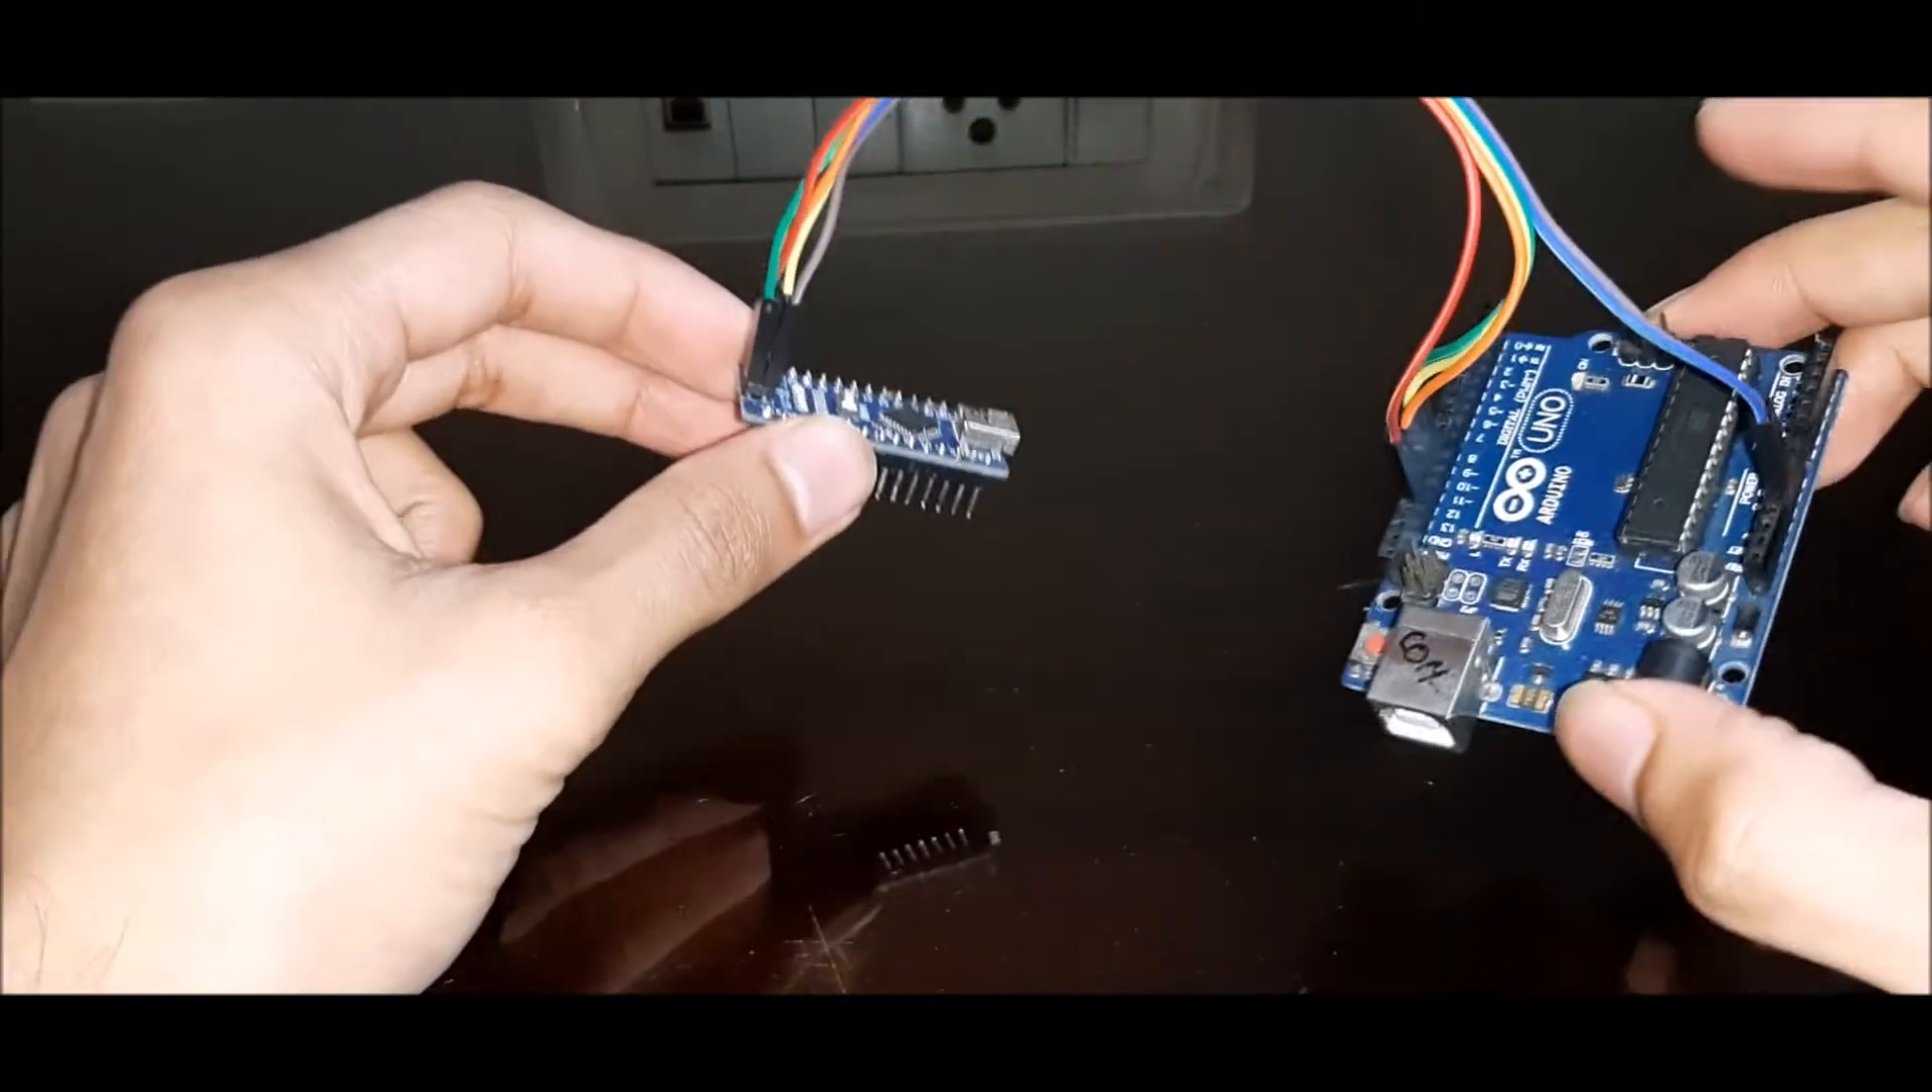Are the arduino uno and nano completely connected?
Yes.